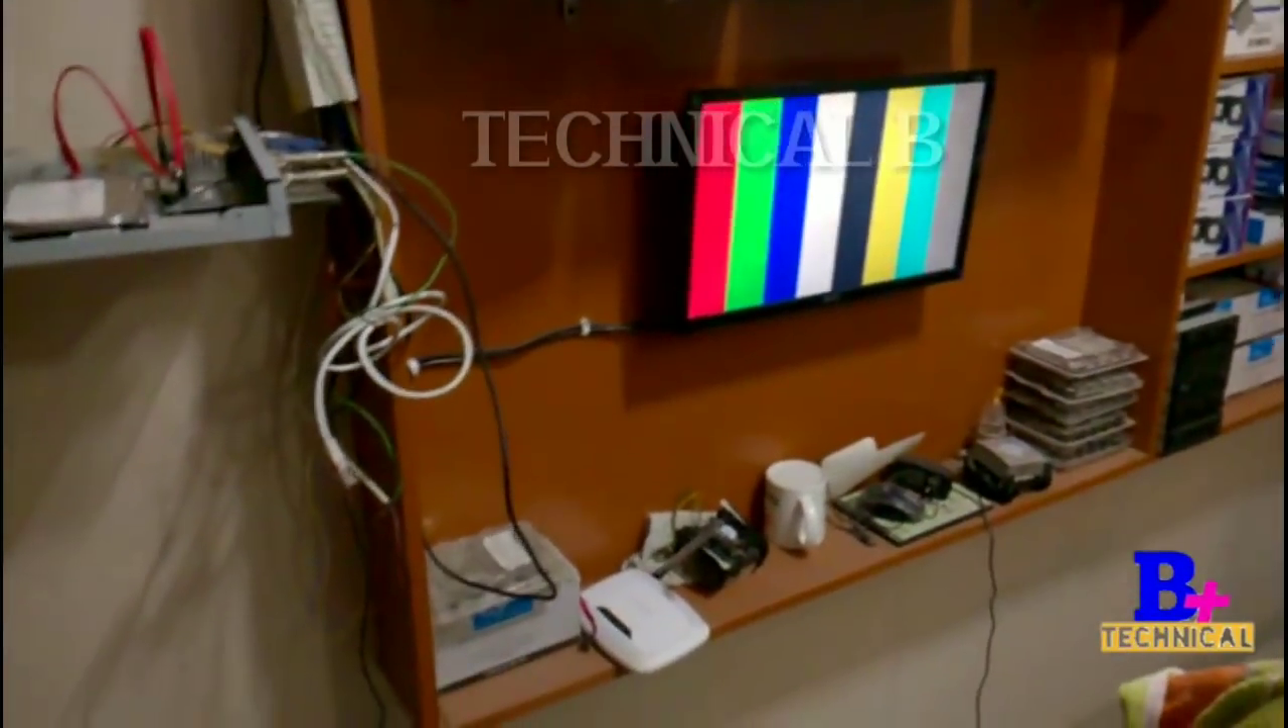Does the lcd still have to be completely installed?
No.